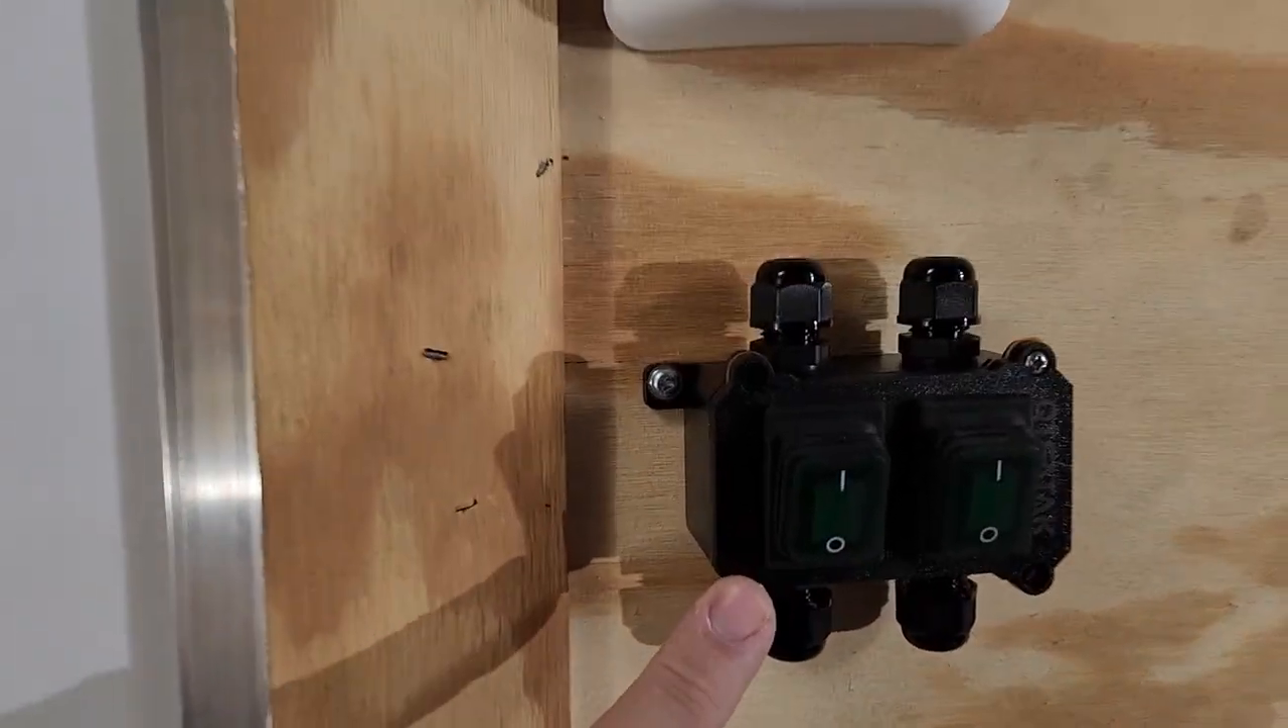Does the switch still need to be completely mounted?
No.